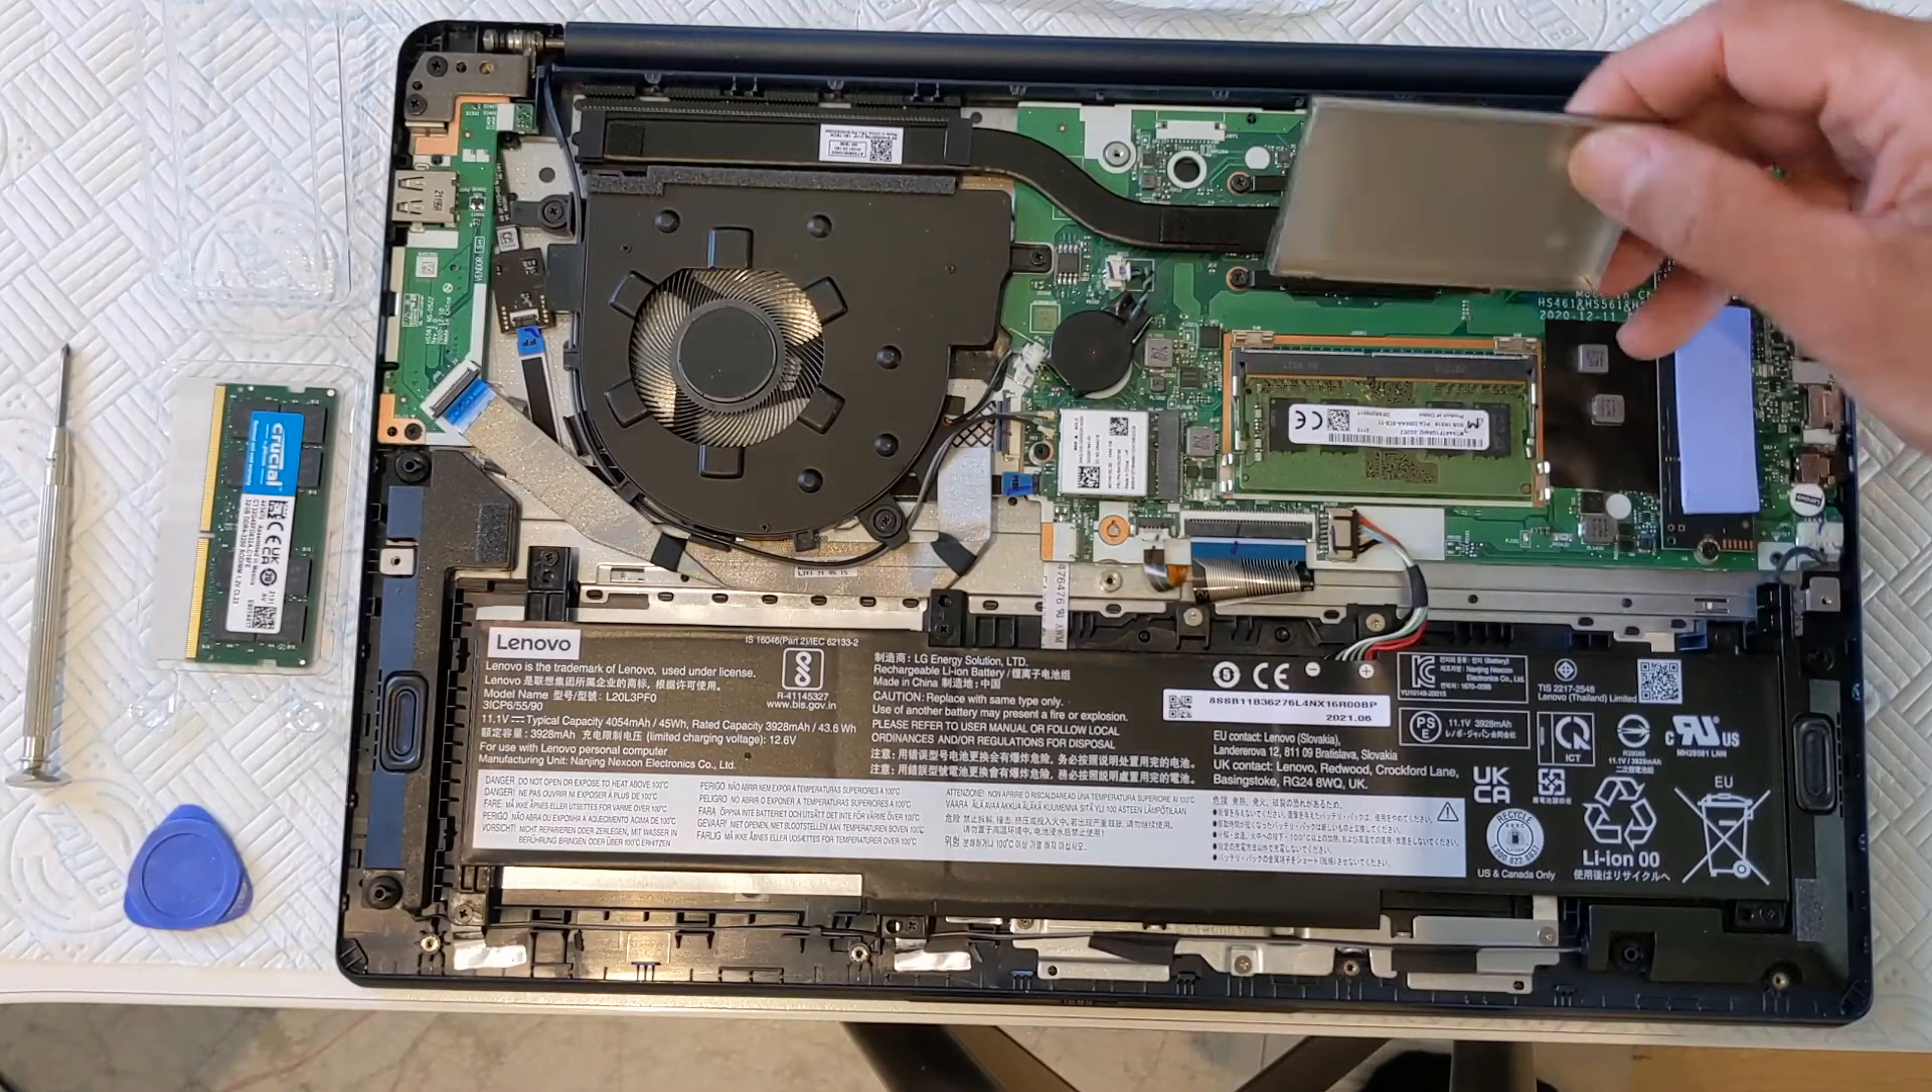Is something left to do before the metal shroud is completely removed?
No.